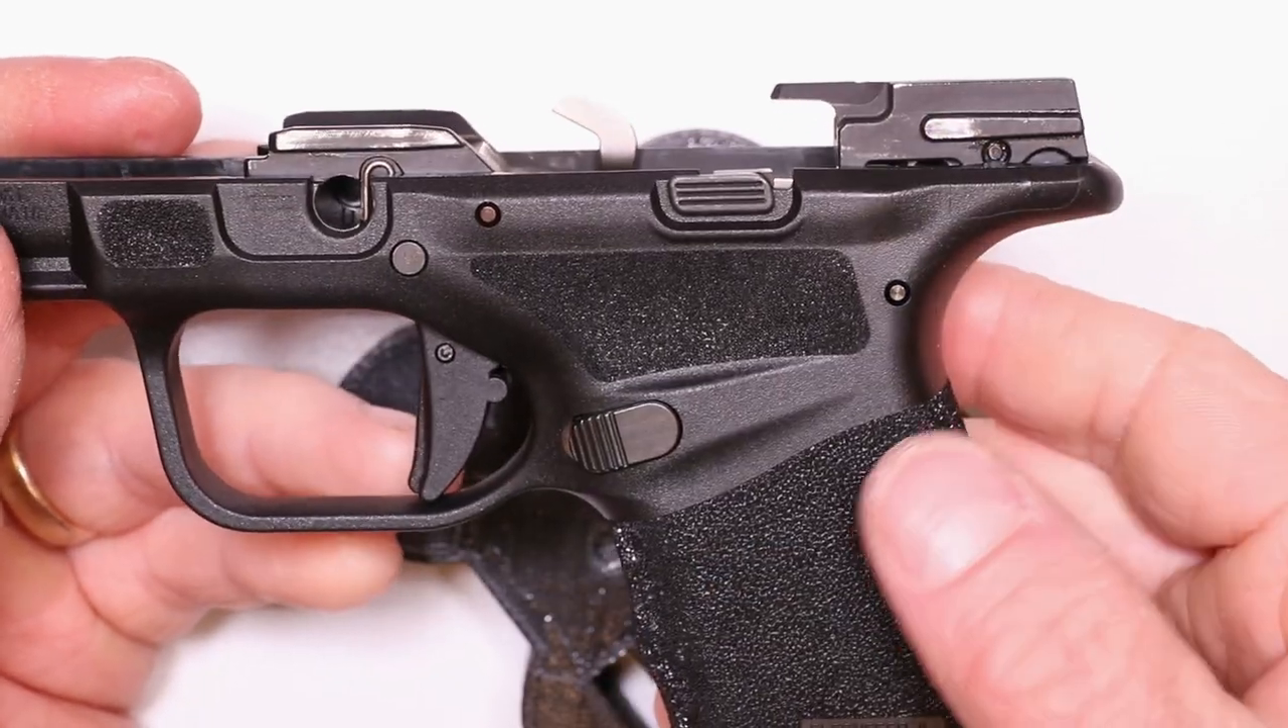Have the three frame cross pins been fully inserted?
Yes.